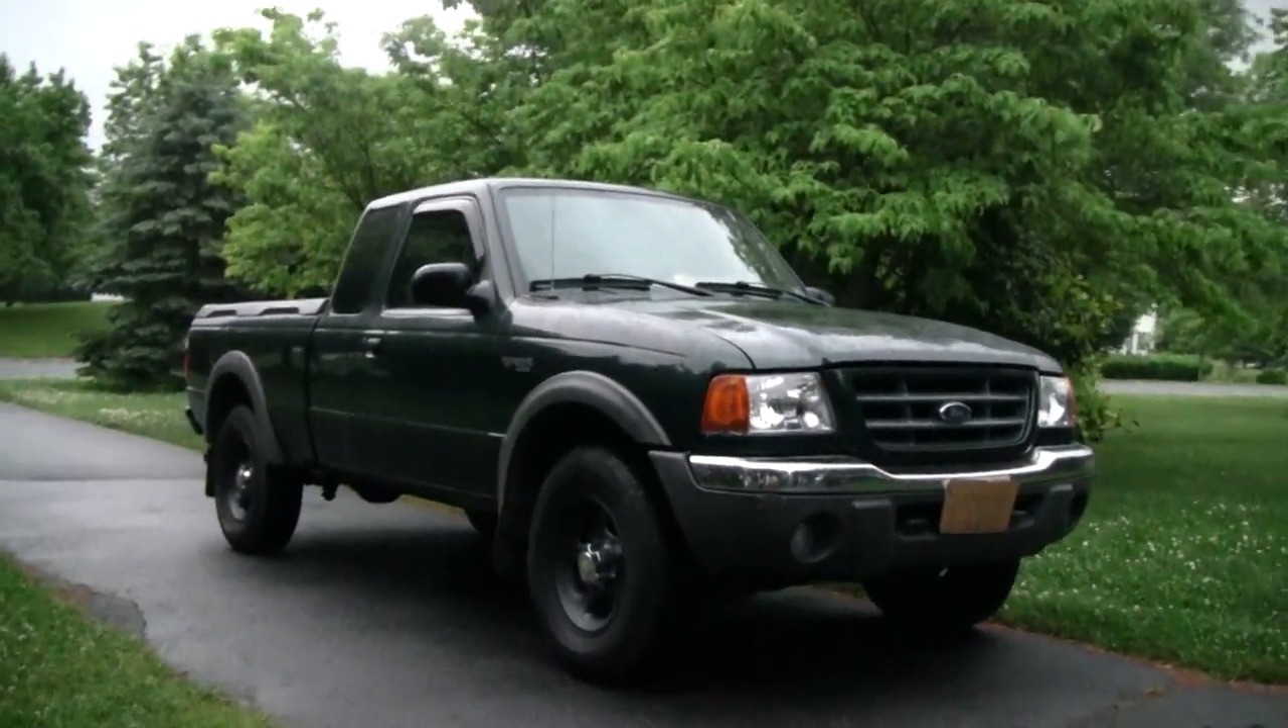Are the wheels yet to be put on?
No.